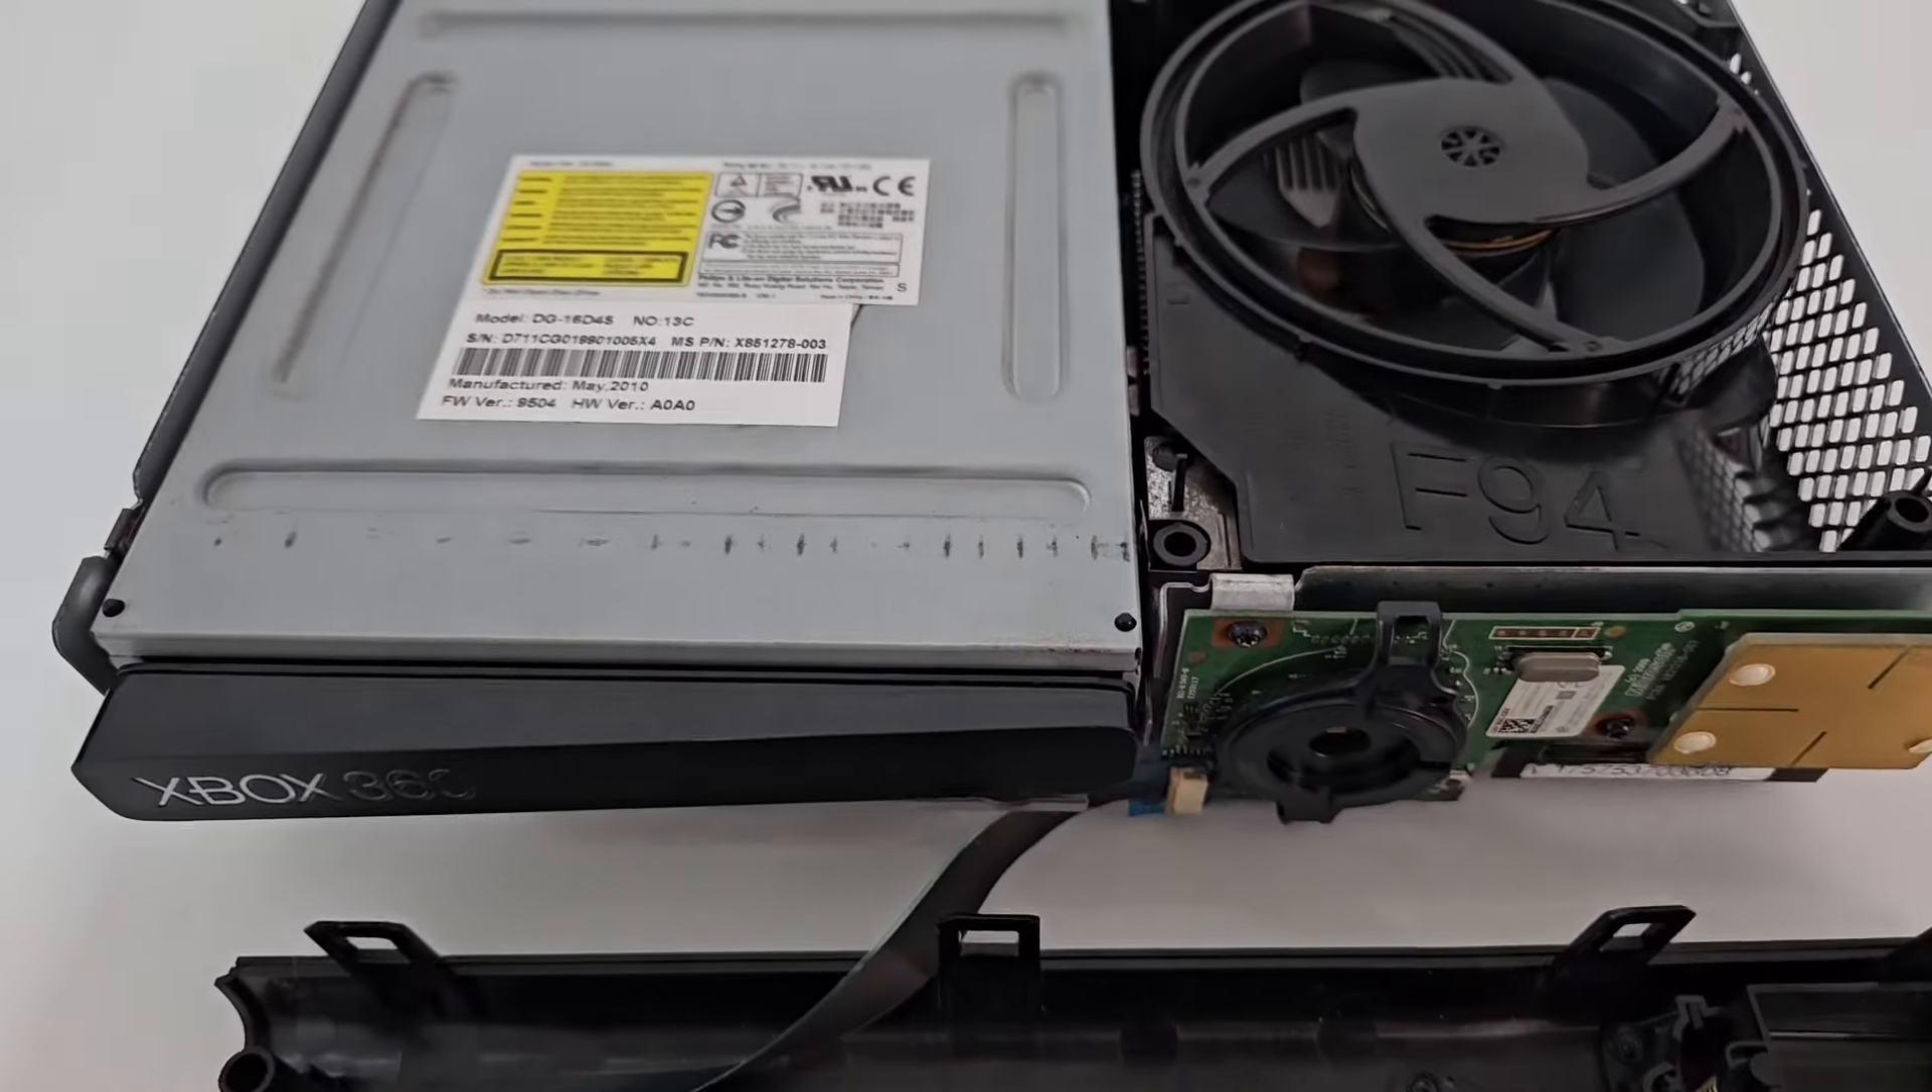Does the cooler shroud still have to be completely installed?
No.